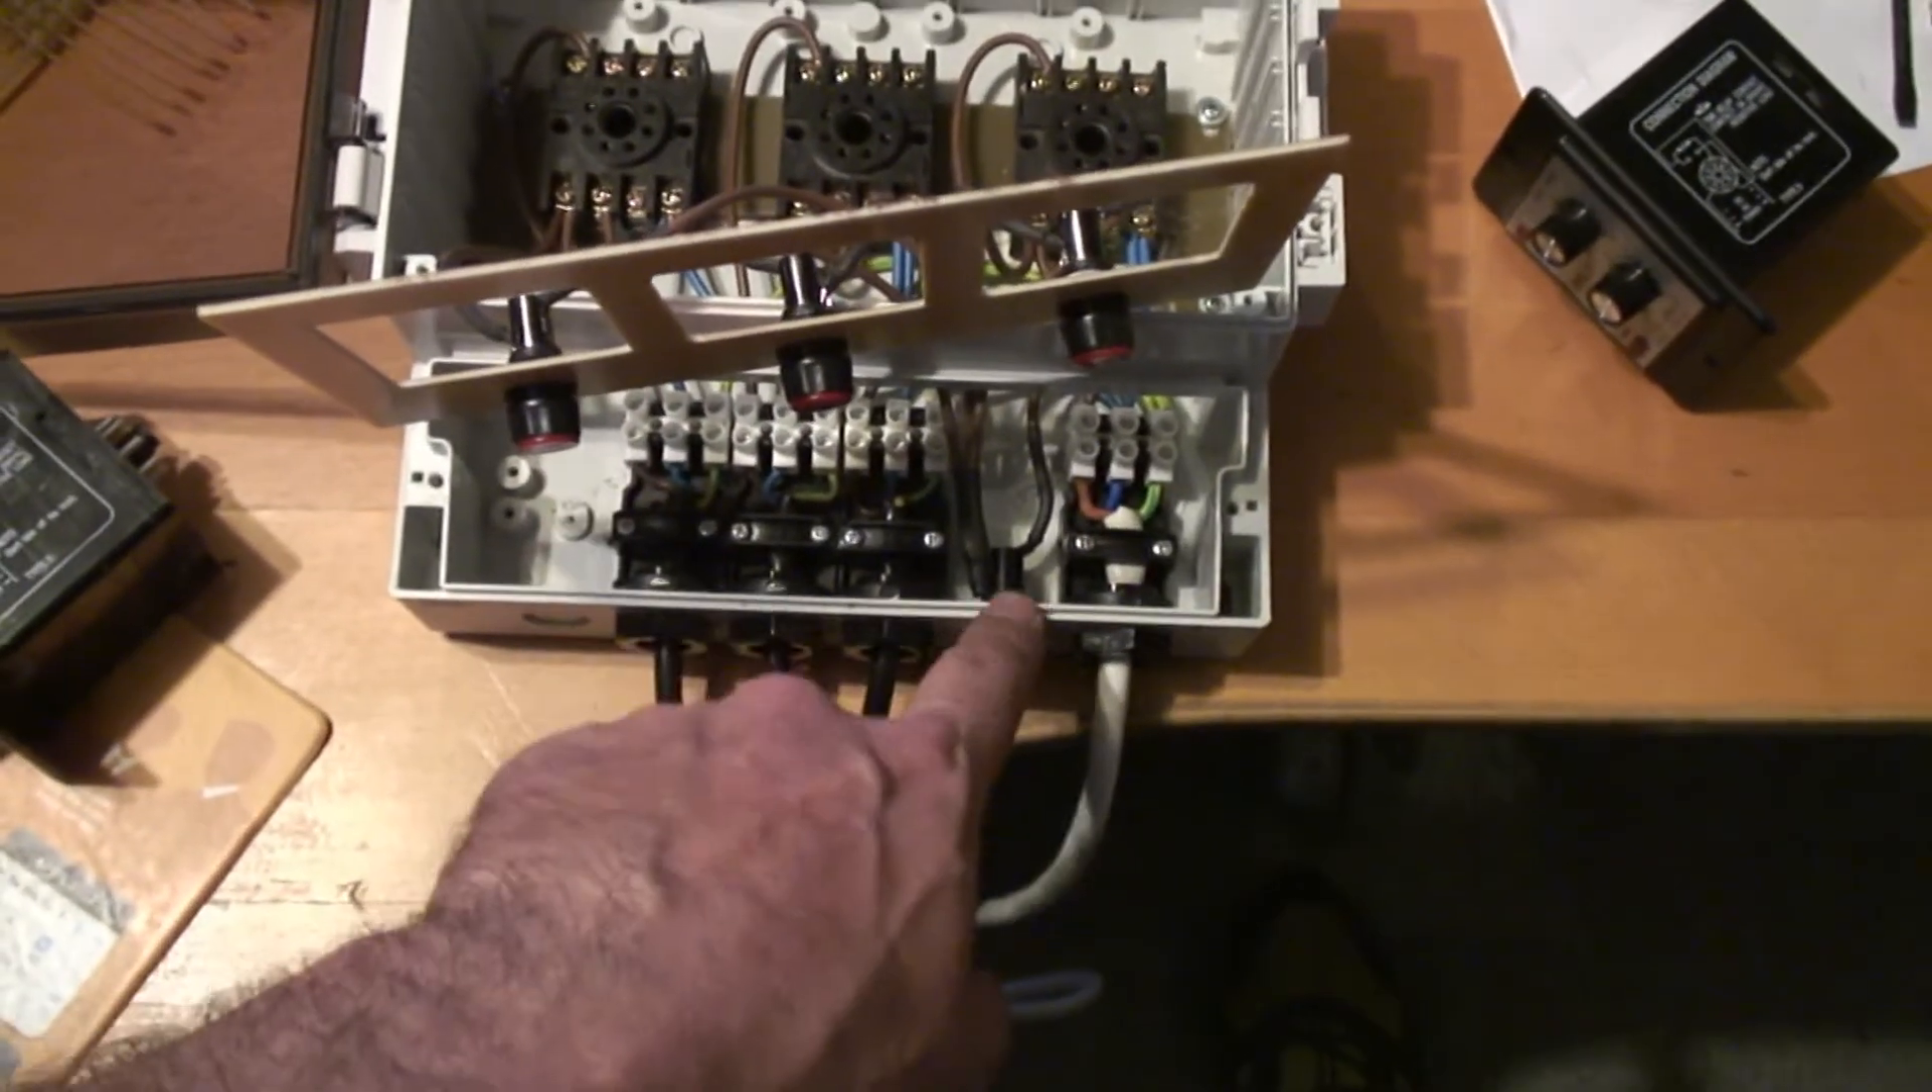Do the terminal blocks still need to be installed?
No.